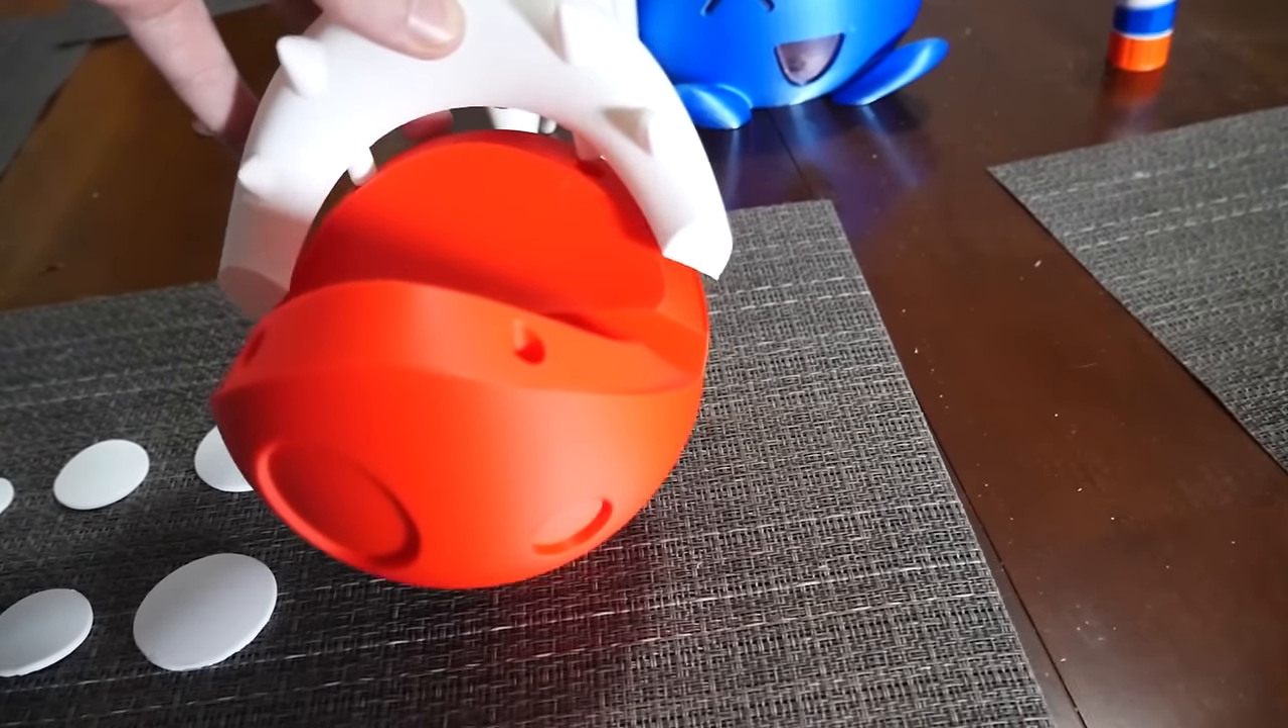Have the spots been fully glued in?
No.